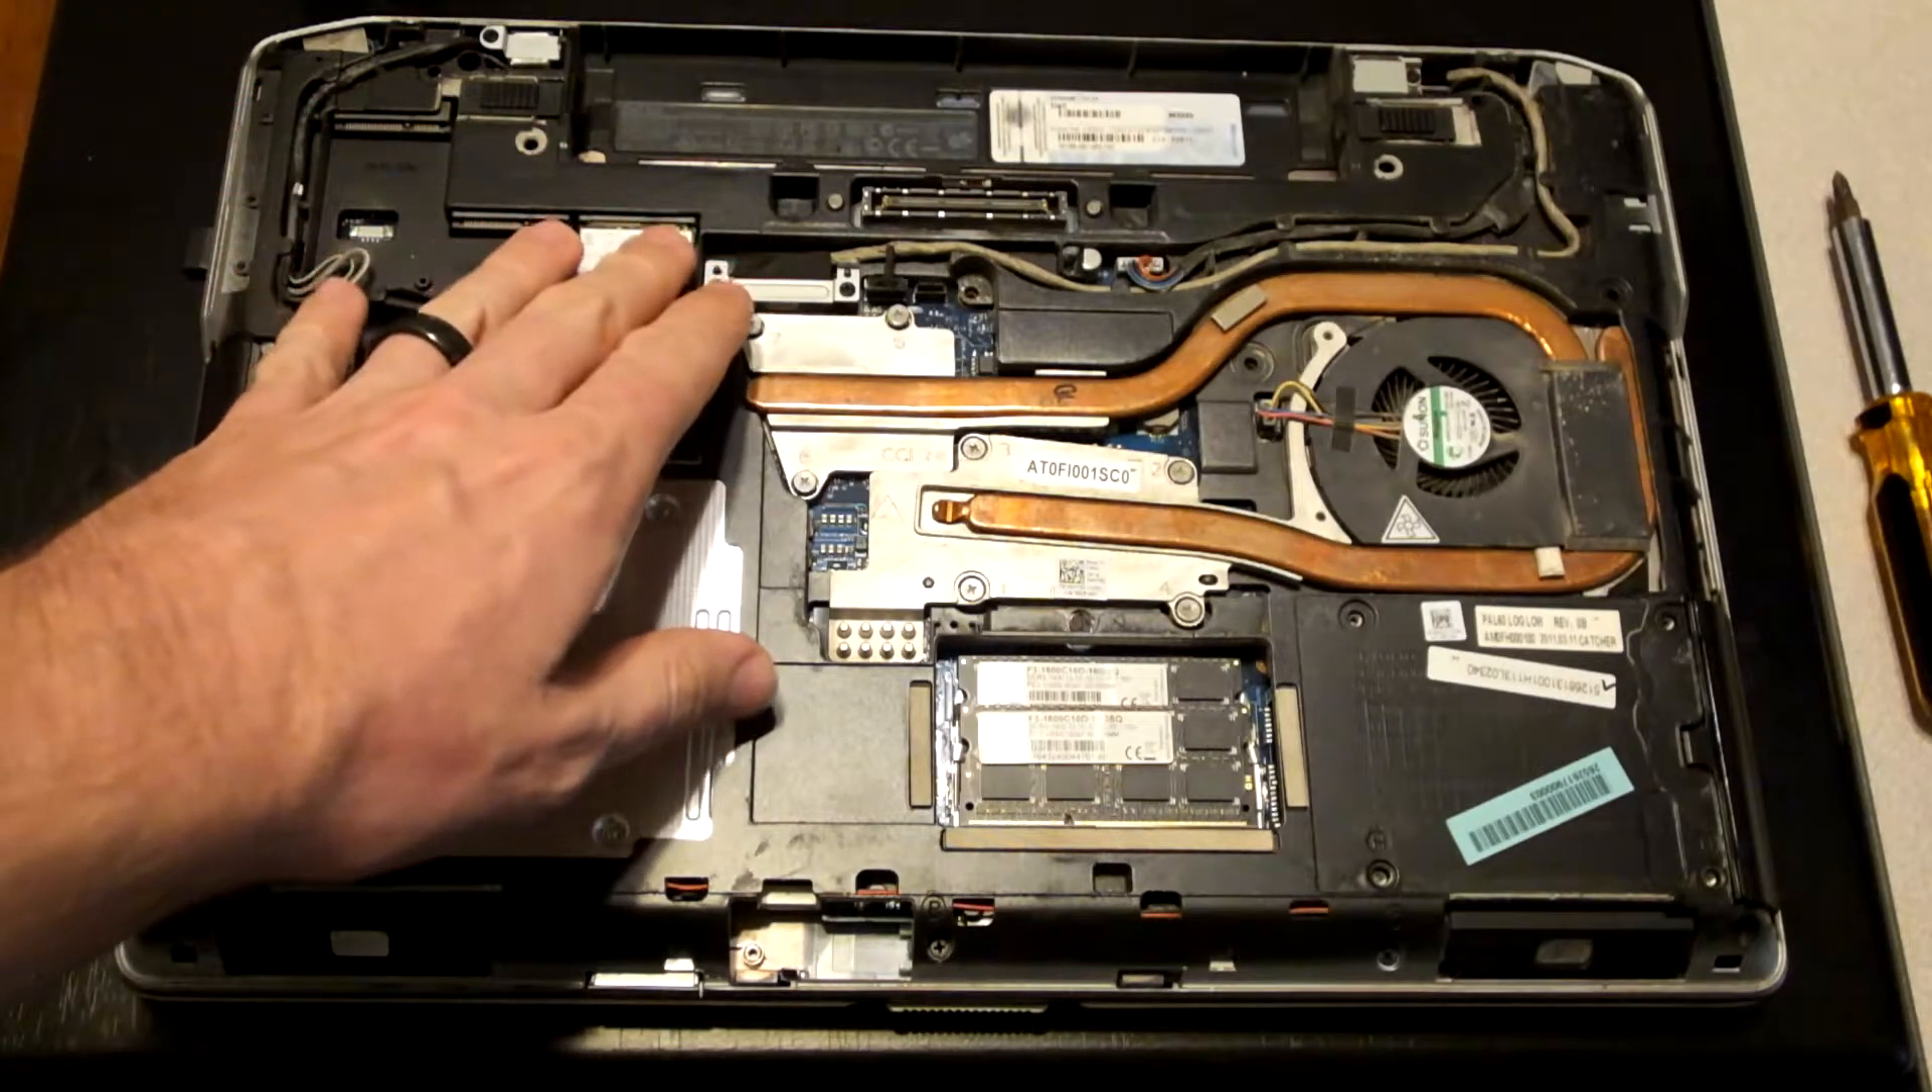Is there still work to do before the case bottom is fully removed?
No.